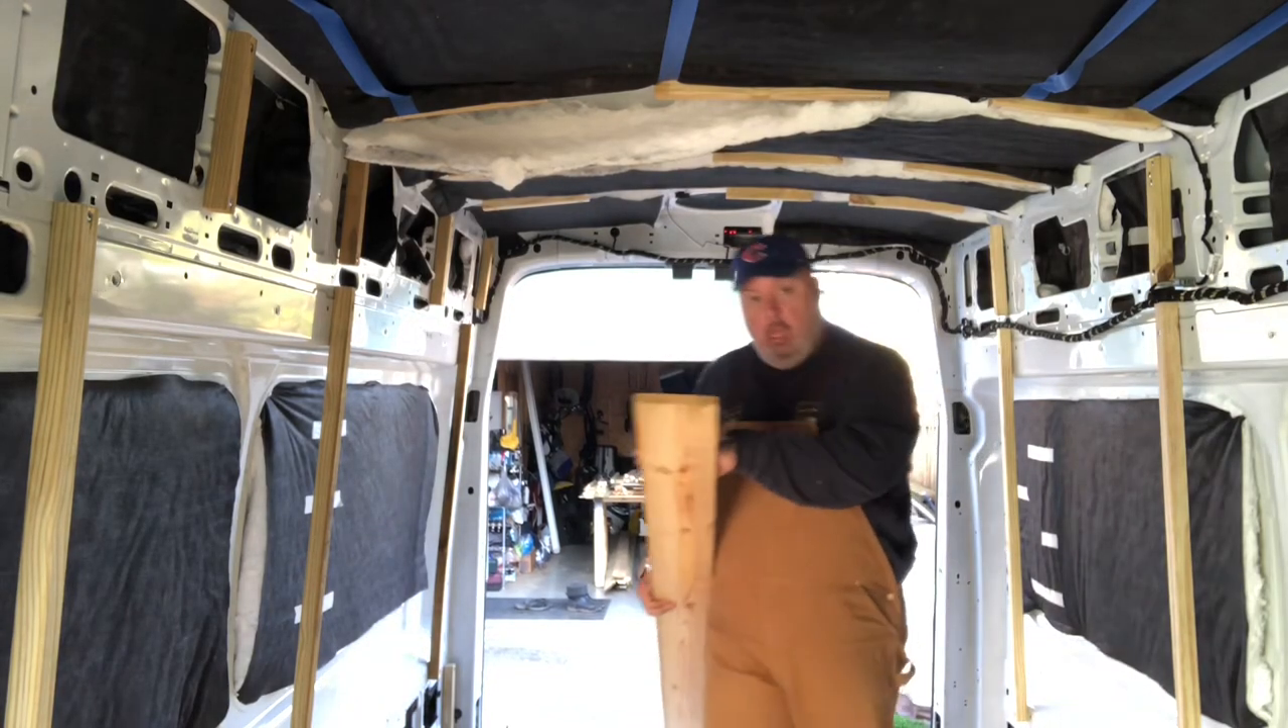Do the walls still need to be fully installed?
Yes.